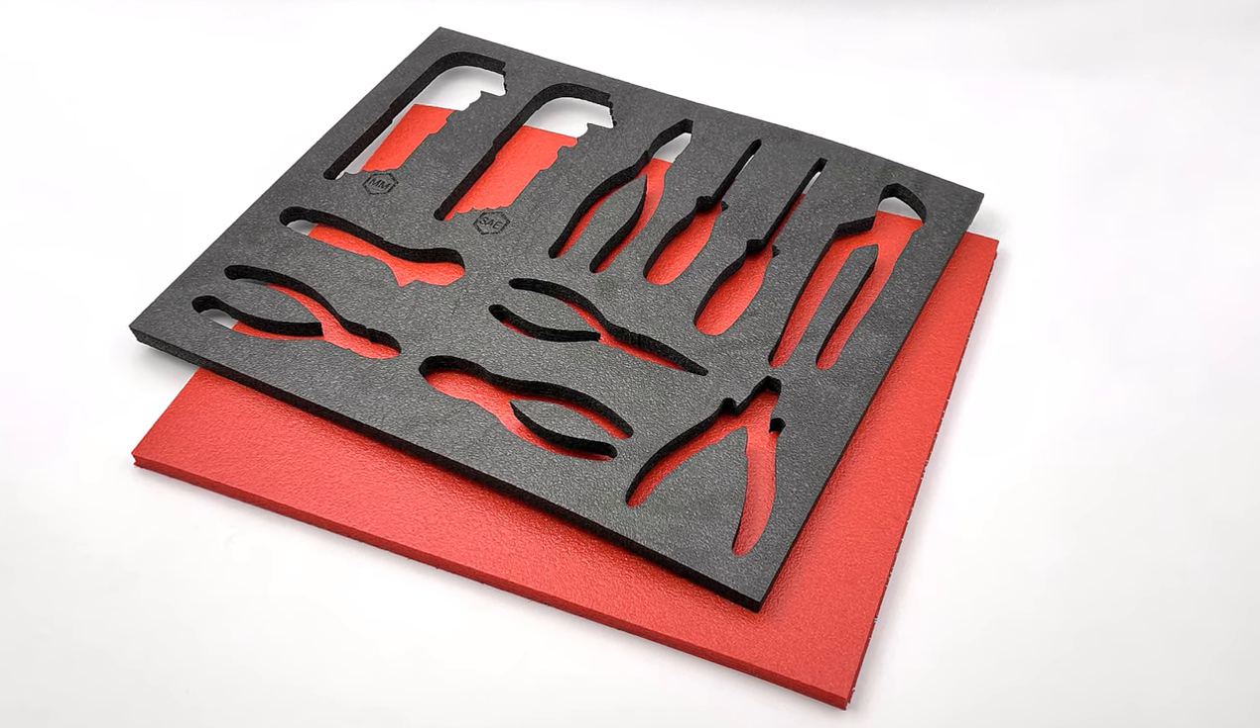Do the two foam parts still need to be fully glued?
Yes.